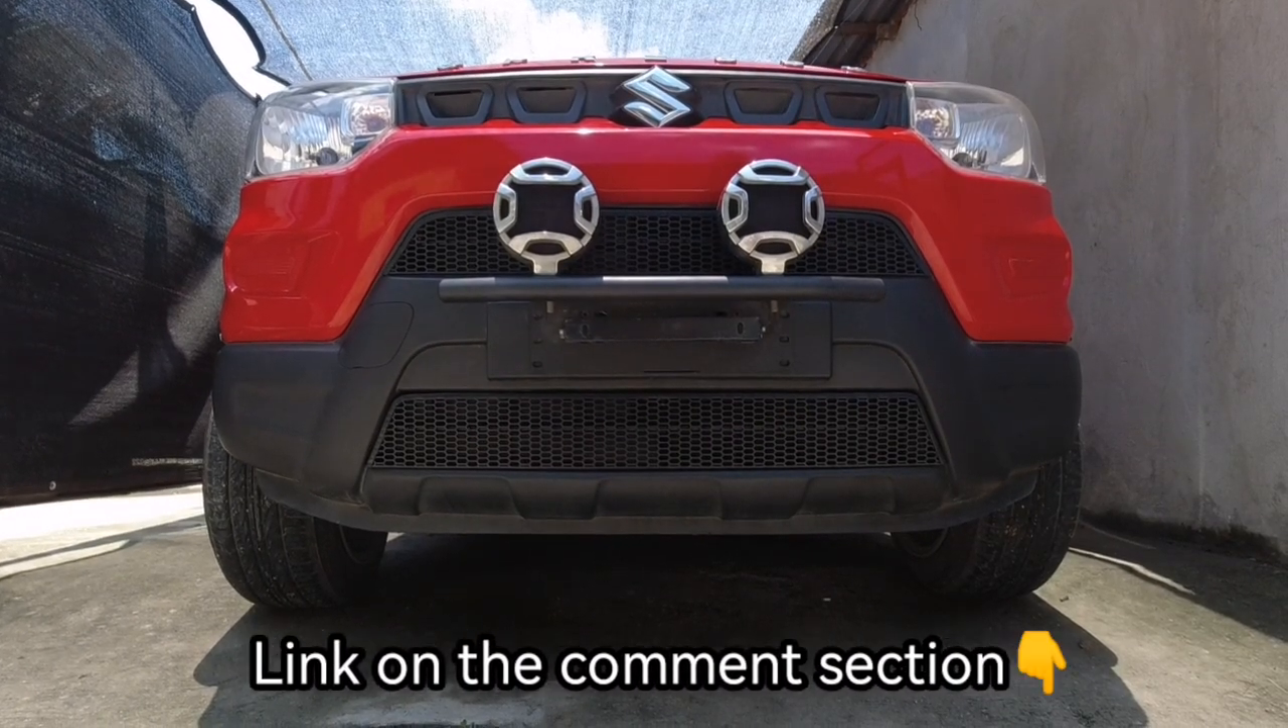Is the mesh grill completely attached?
Yes.